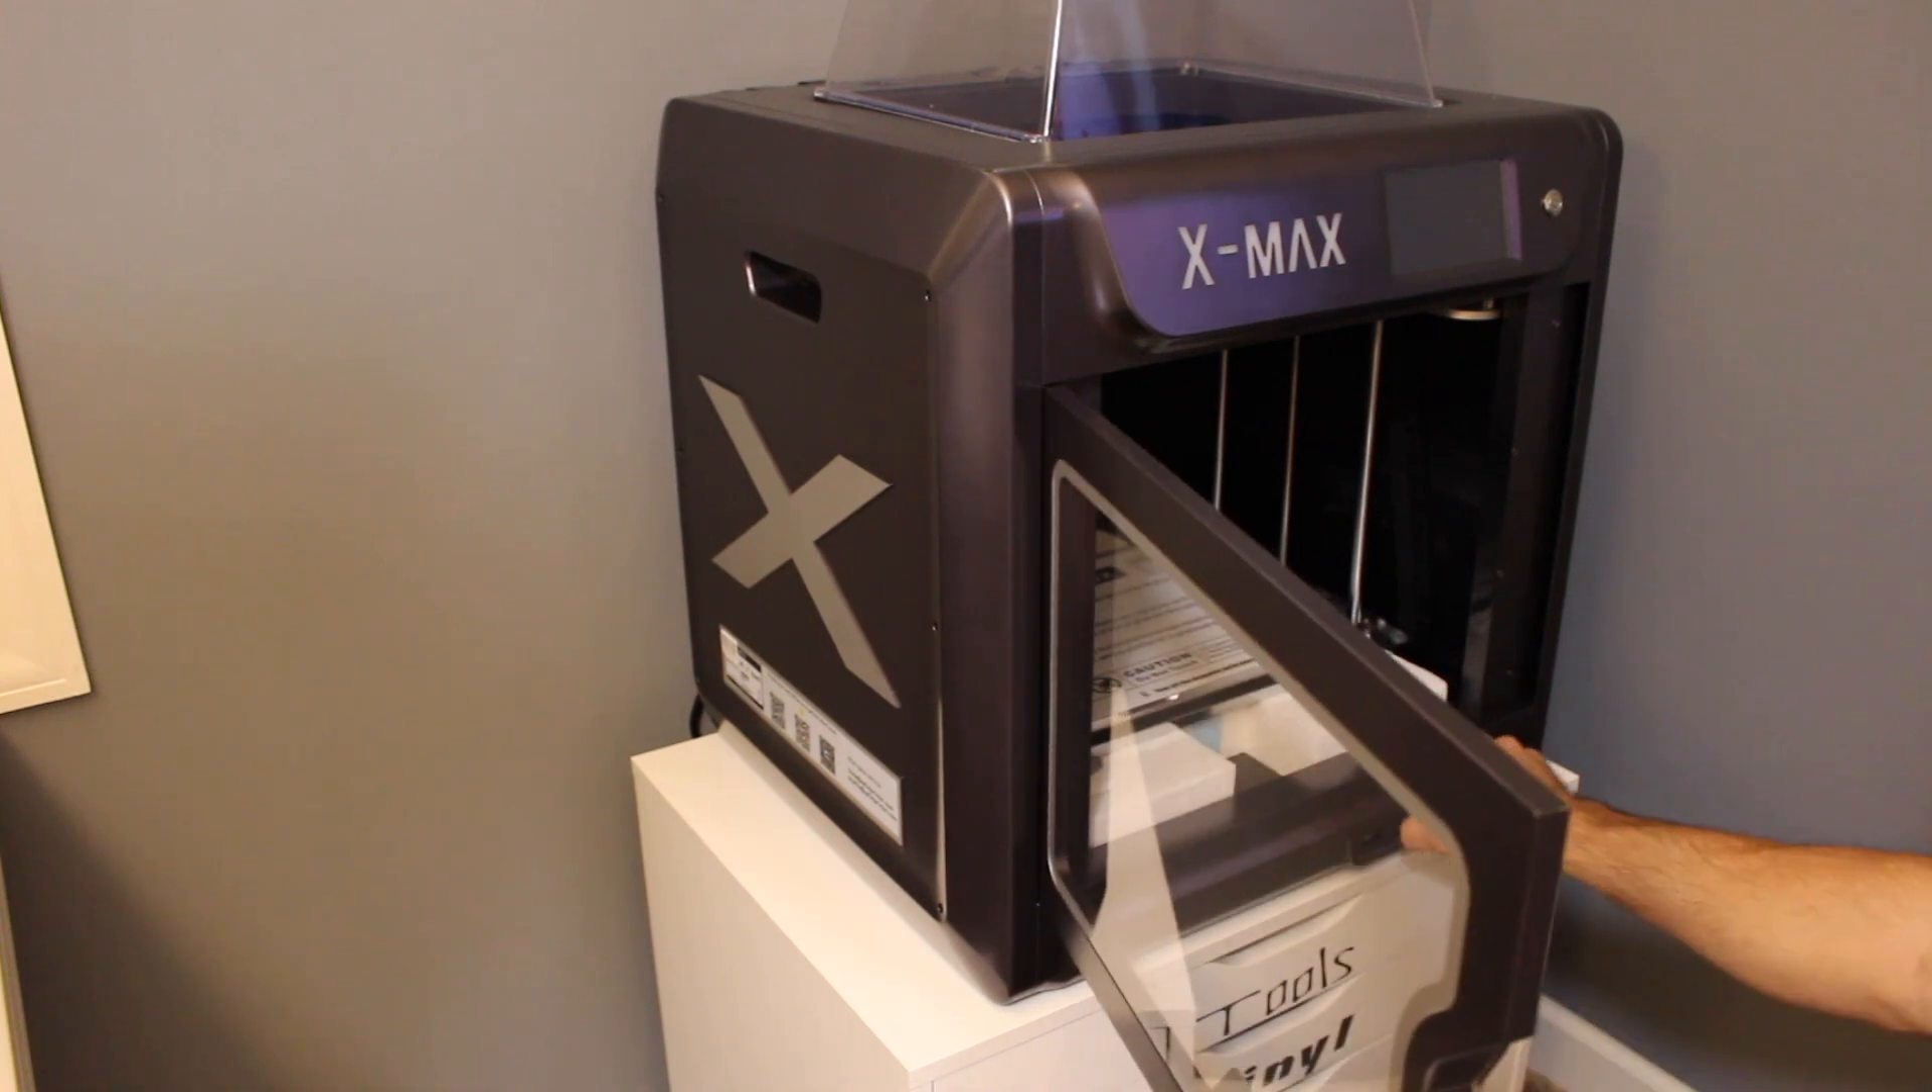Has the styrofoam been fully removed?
No.